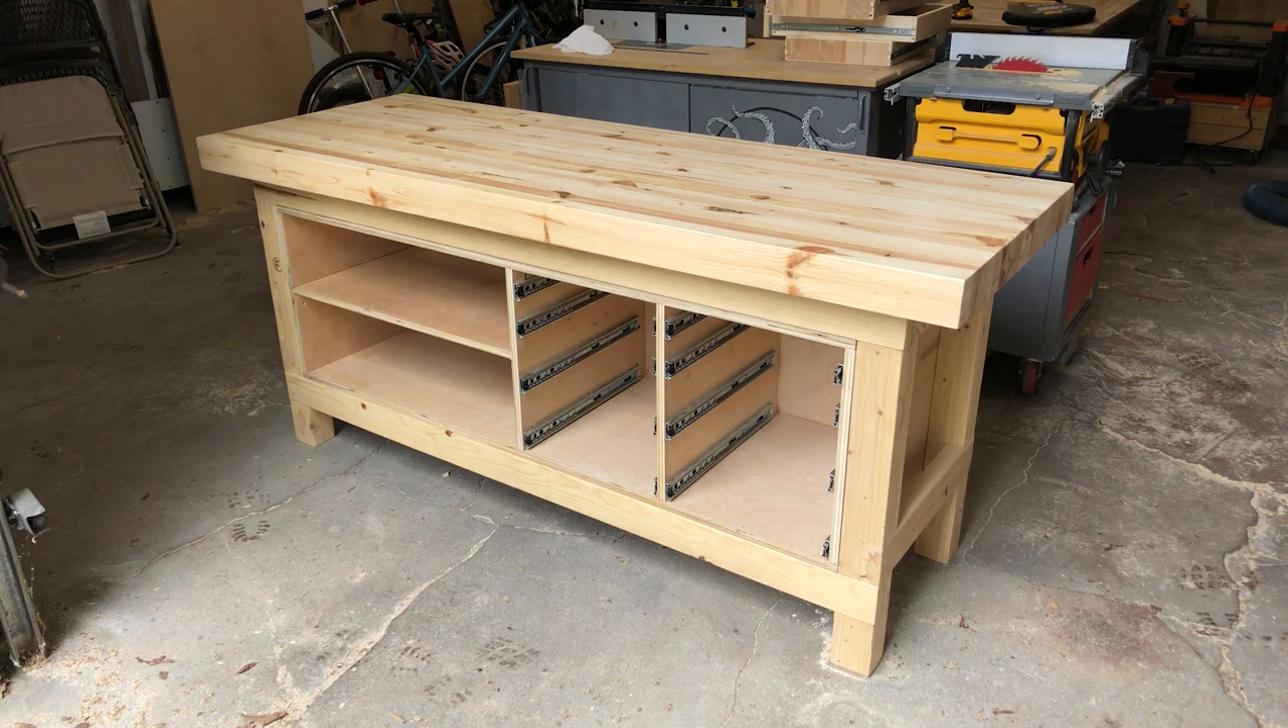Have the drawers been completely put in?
No.